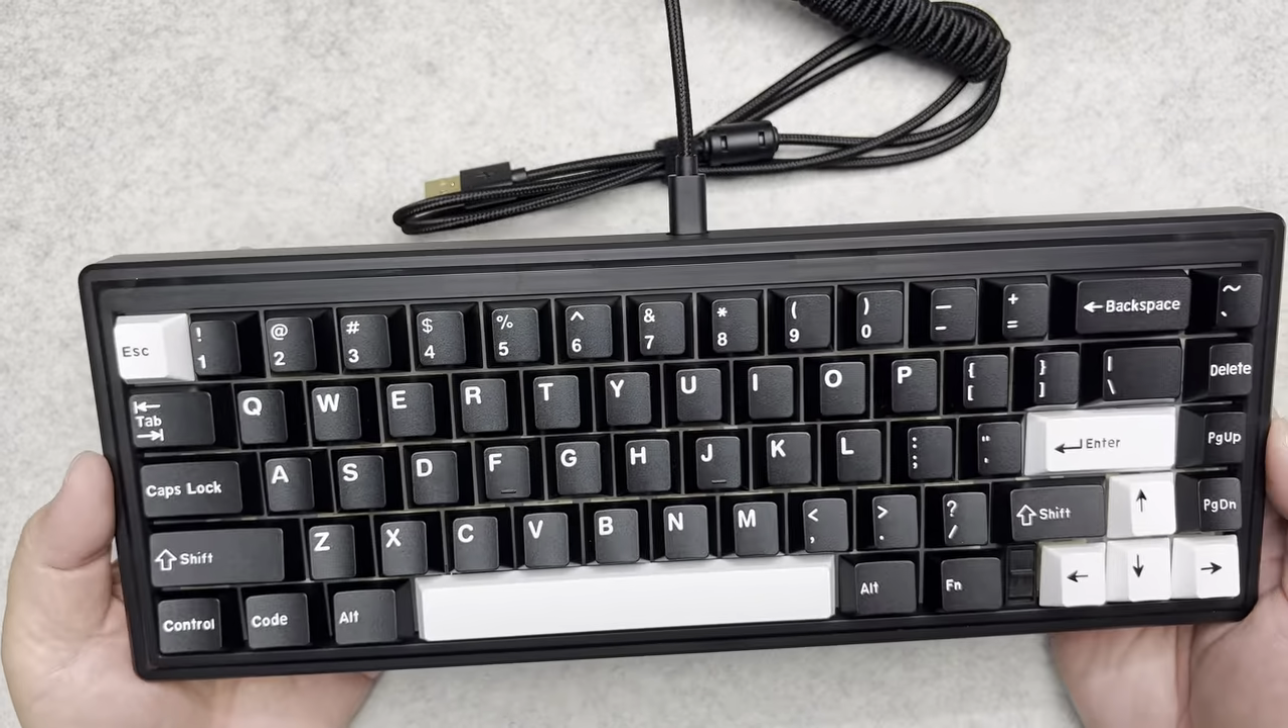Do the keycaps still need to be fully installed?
No.